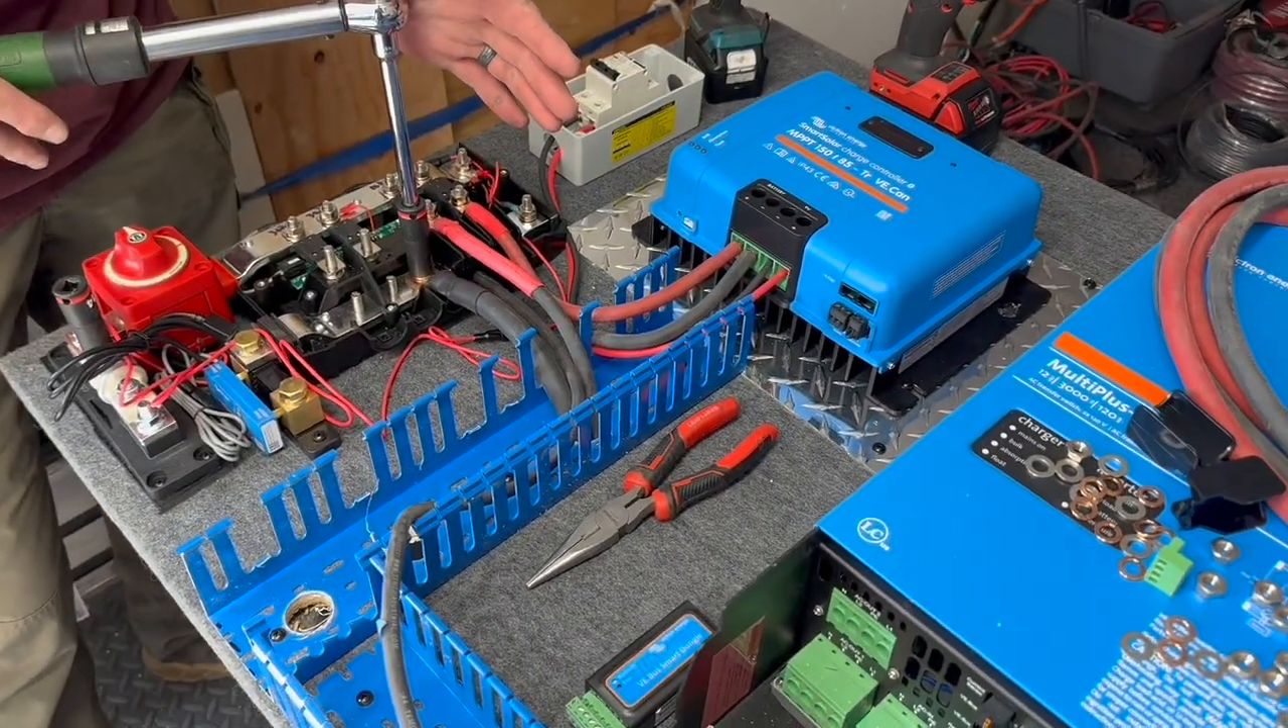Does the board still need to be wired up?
Yes.